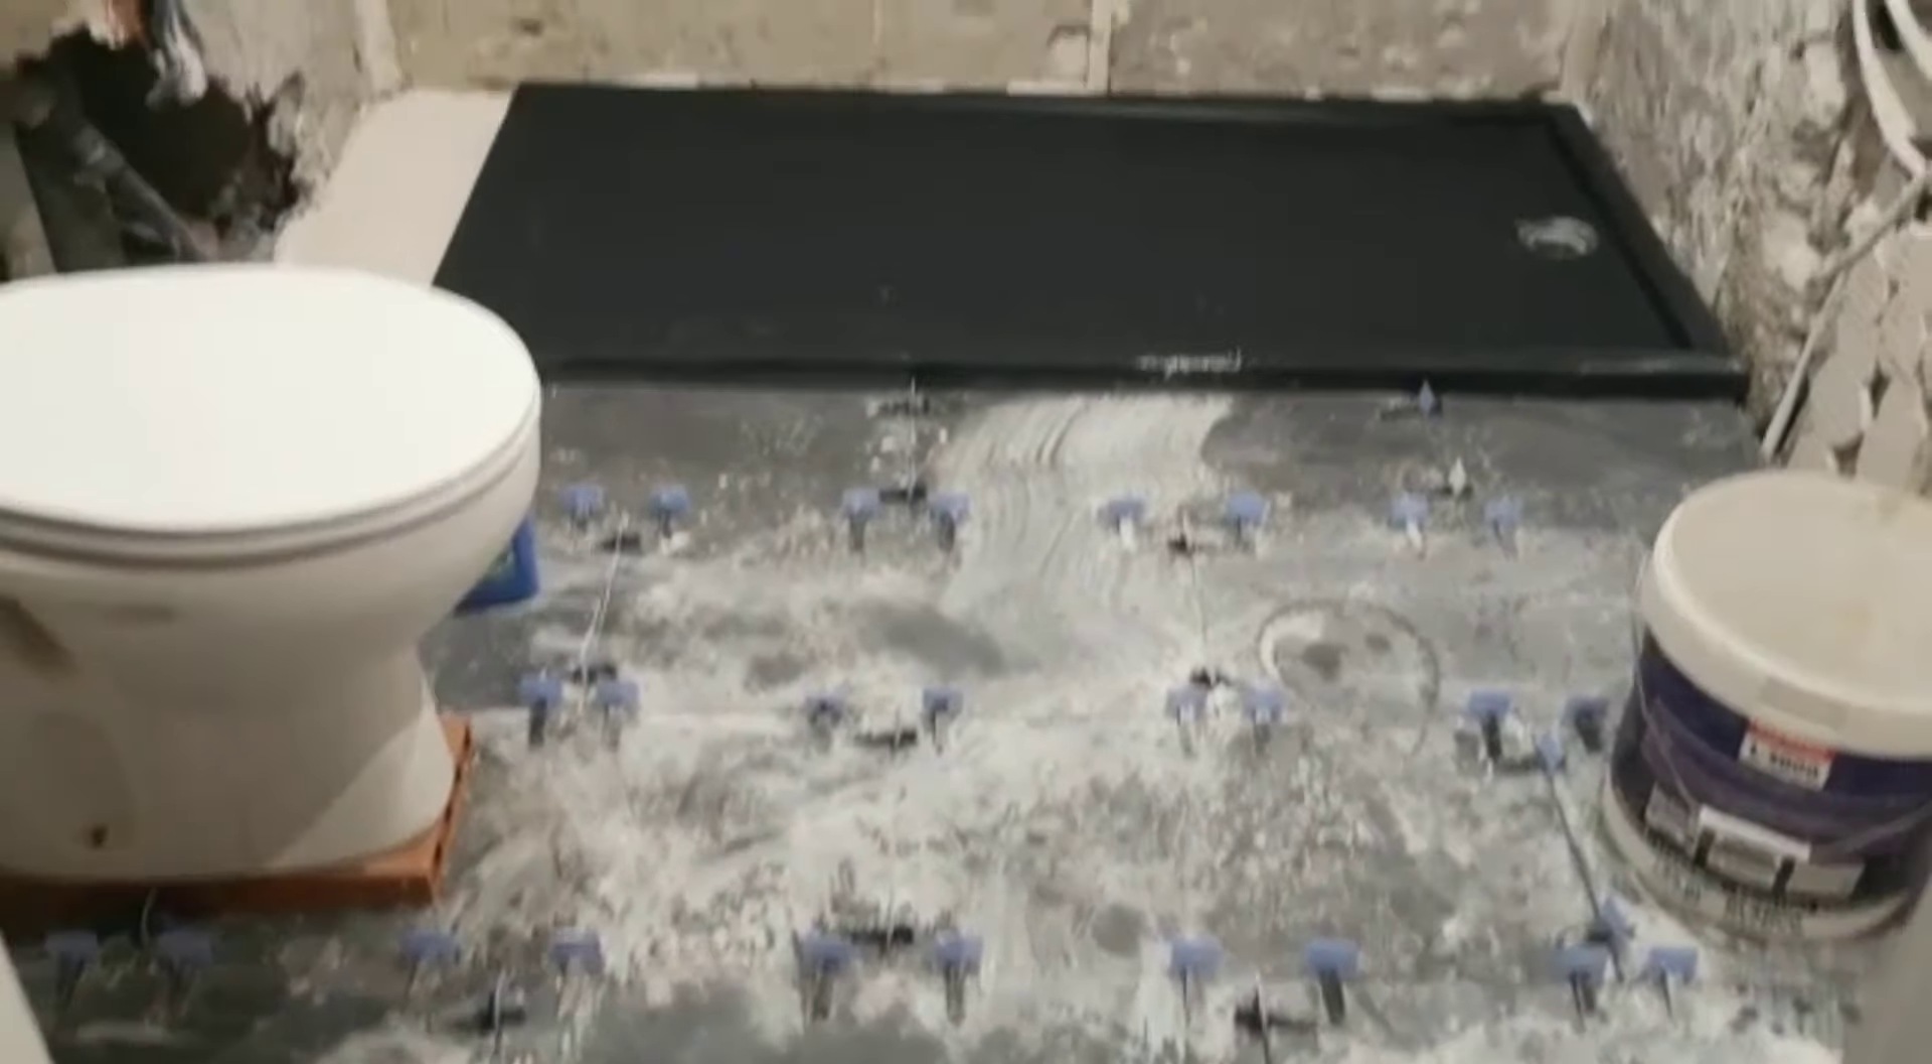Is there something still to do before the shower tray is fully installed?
No.